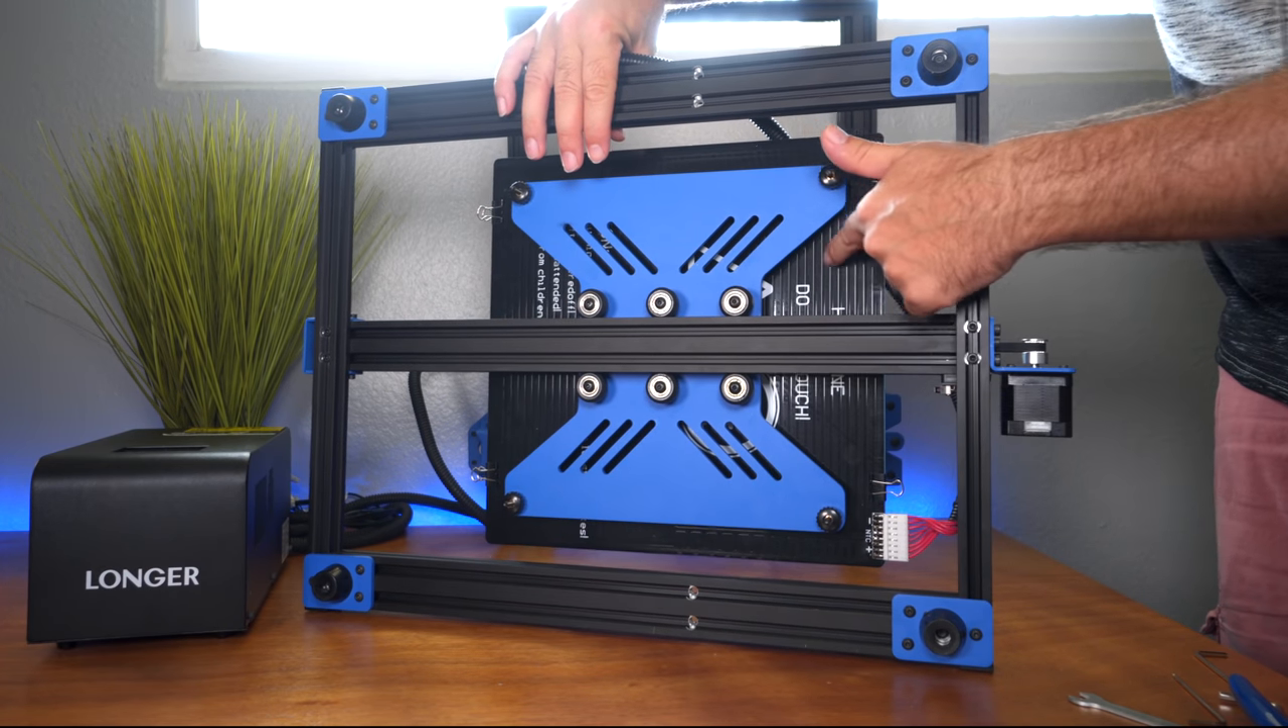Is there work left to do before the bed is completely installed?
No.